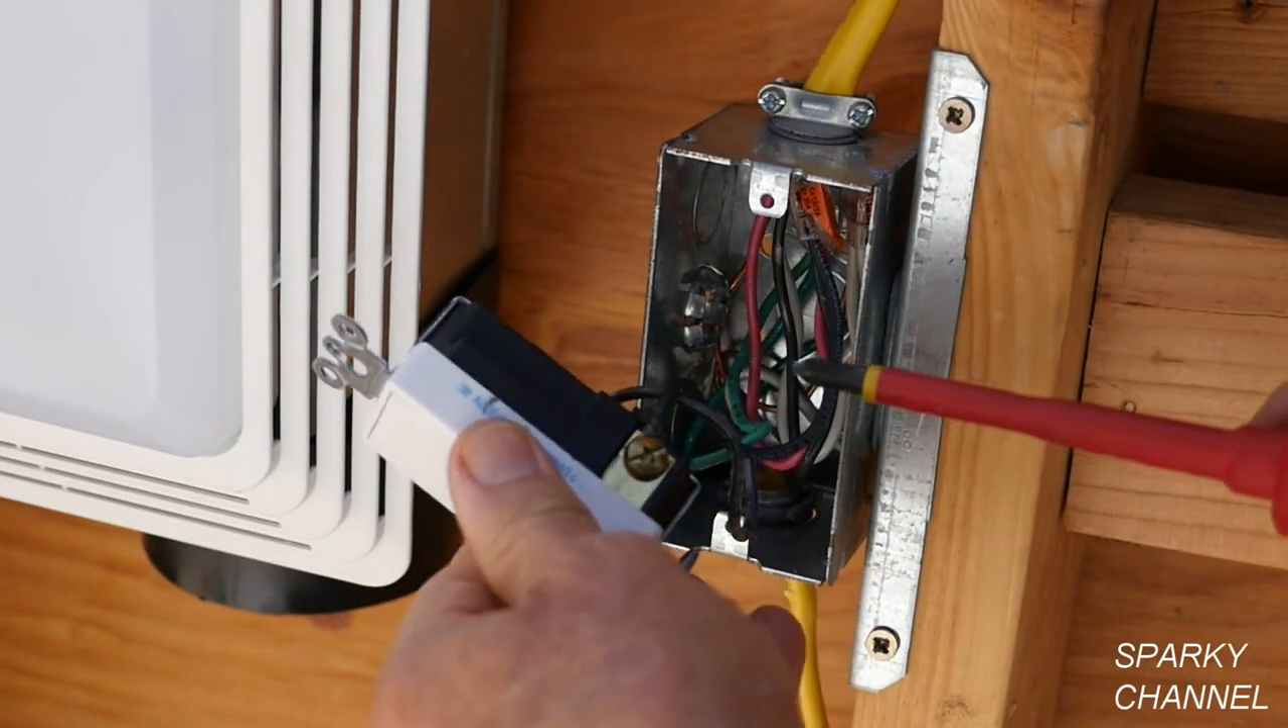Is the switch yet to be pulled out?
No.